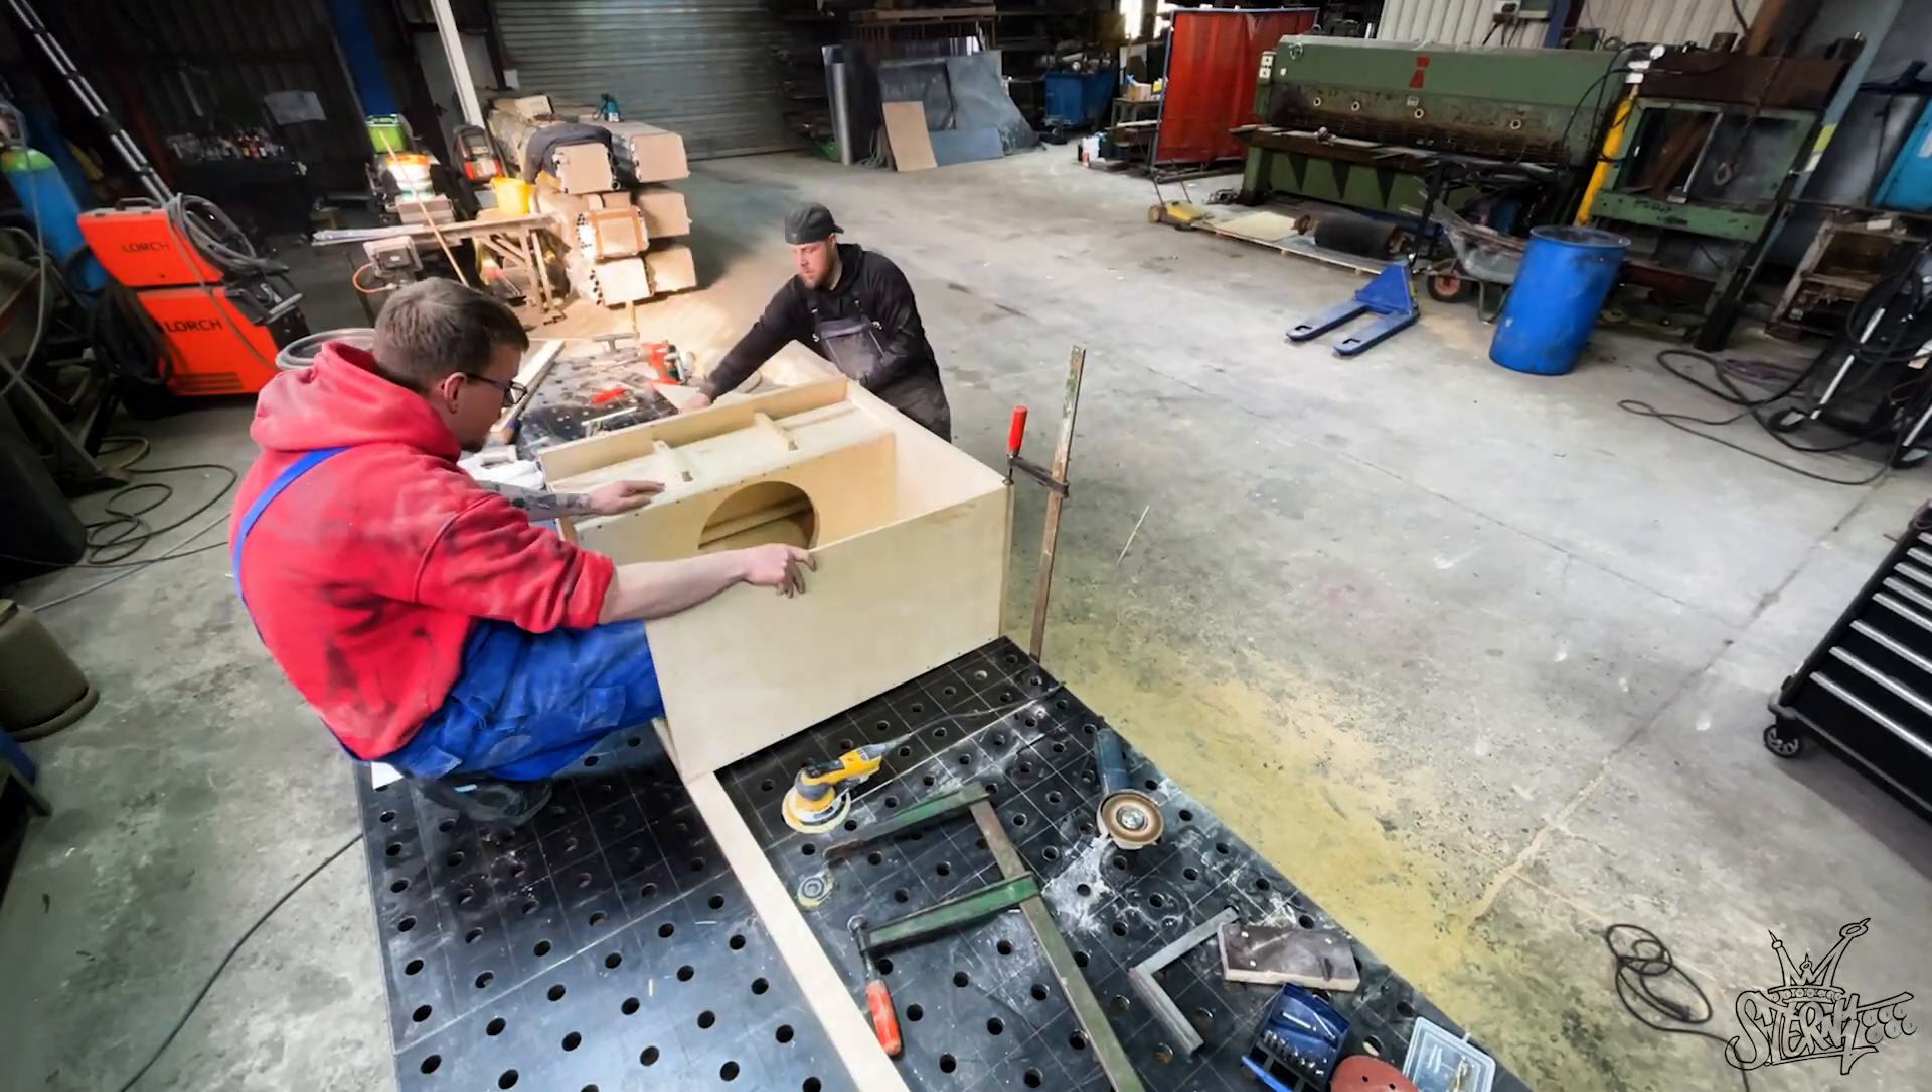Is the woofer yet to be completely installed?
Yes.